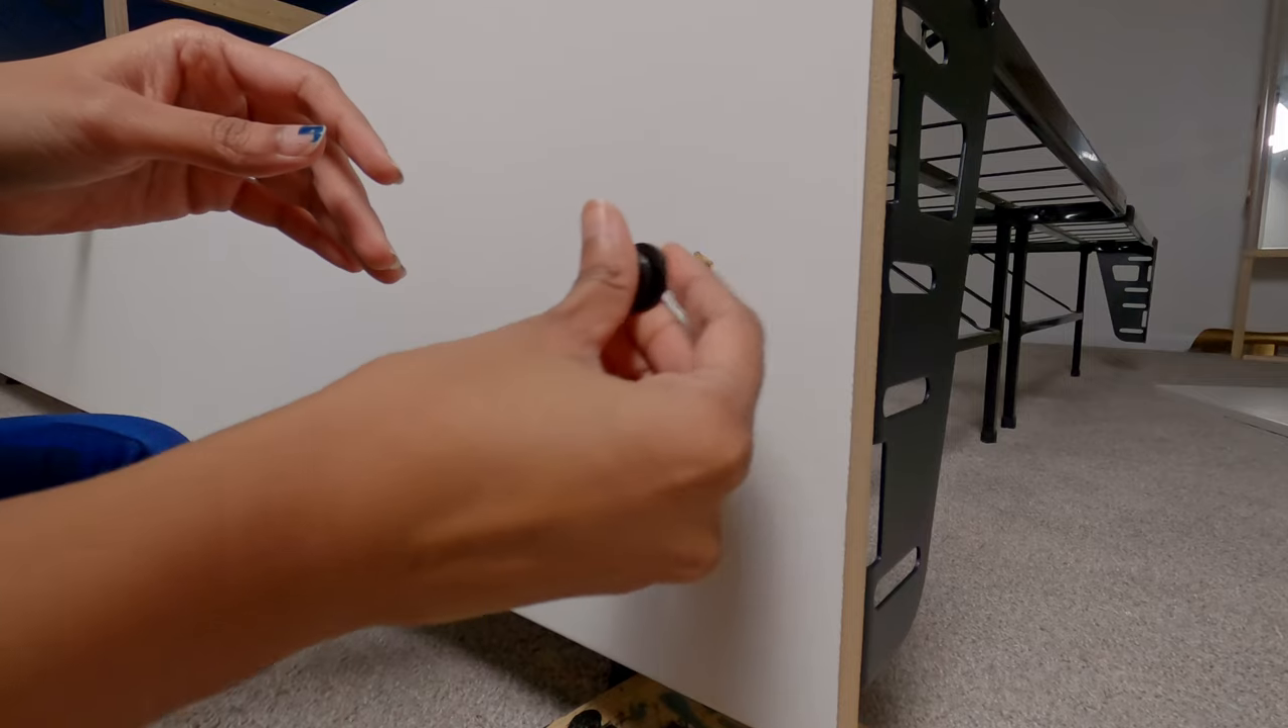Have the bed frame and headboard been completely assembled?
No.